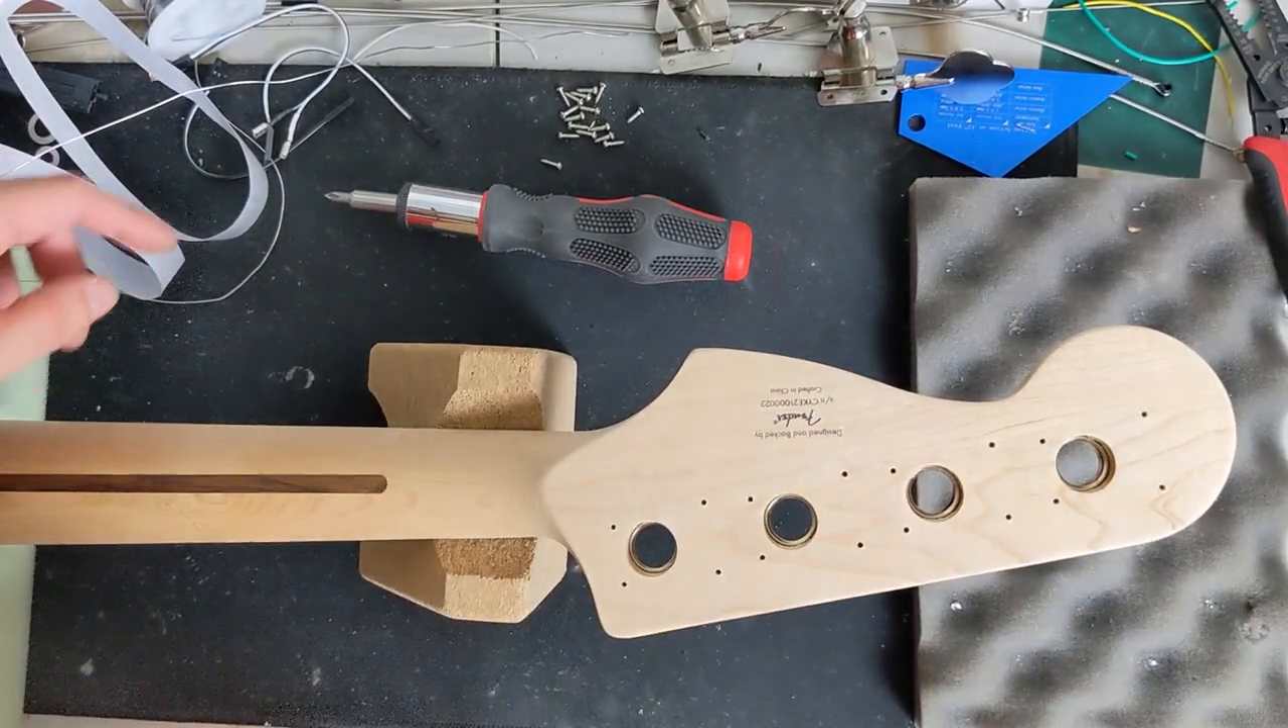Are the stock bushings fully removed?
No.